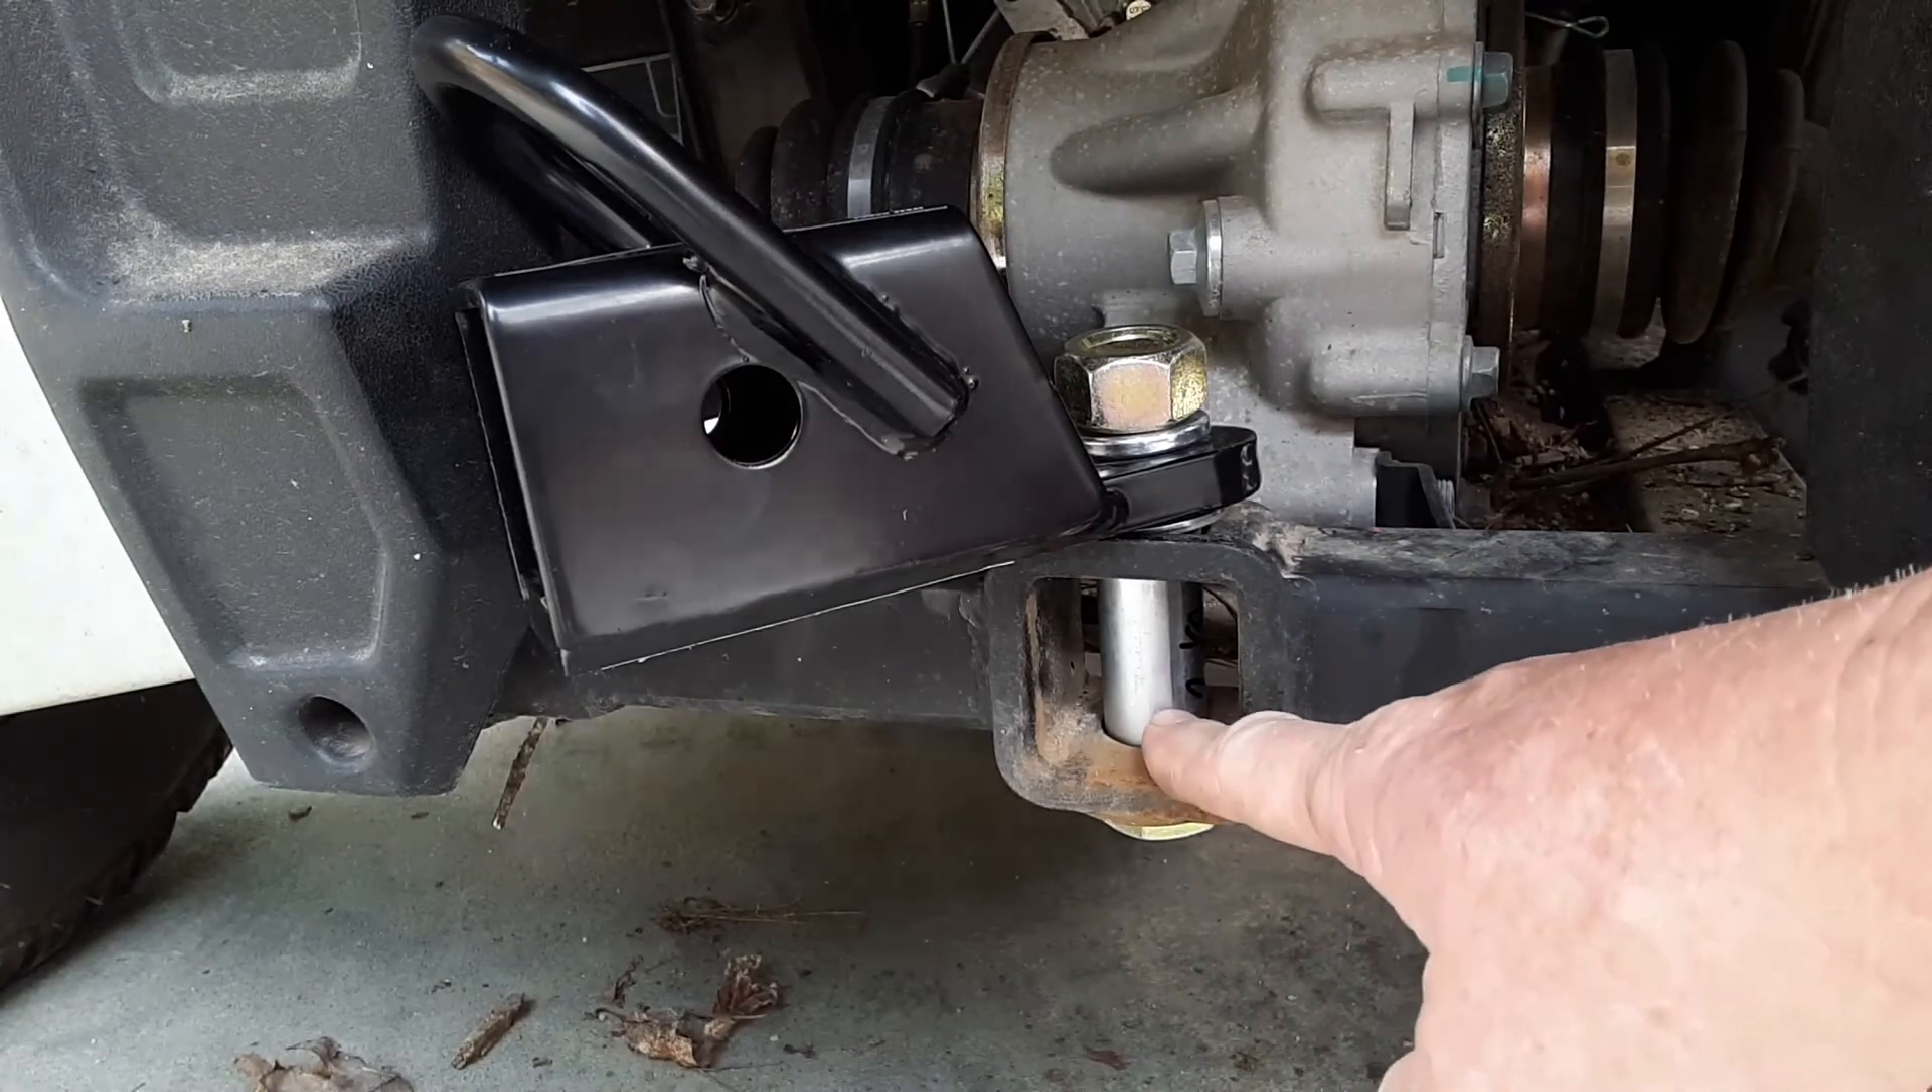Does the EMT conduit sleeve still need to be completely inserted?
No.